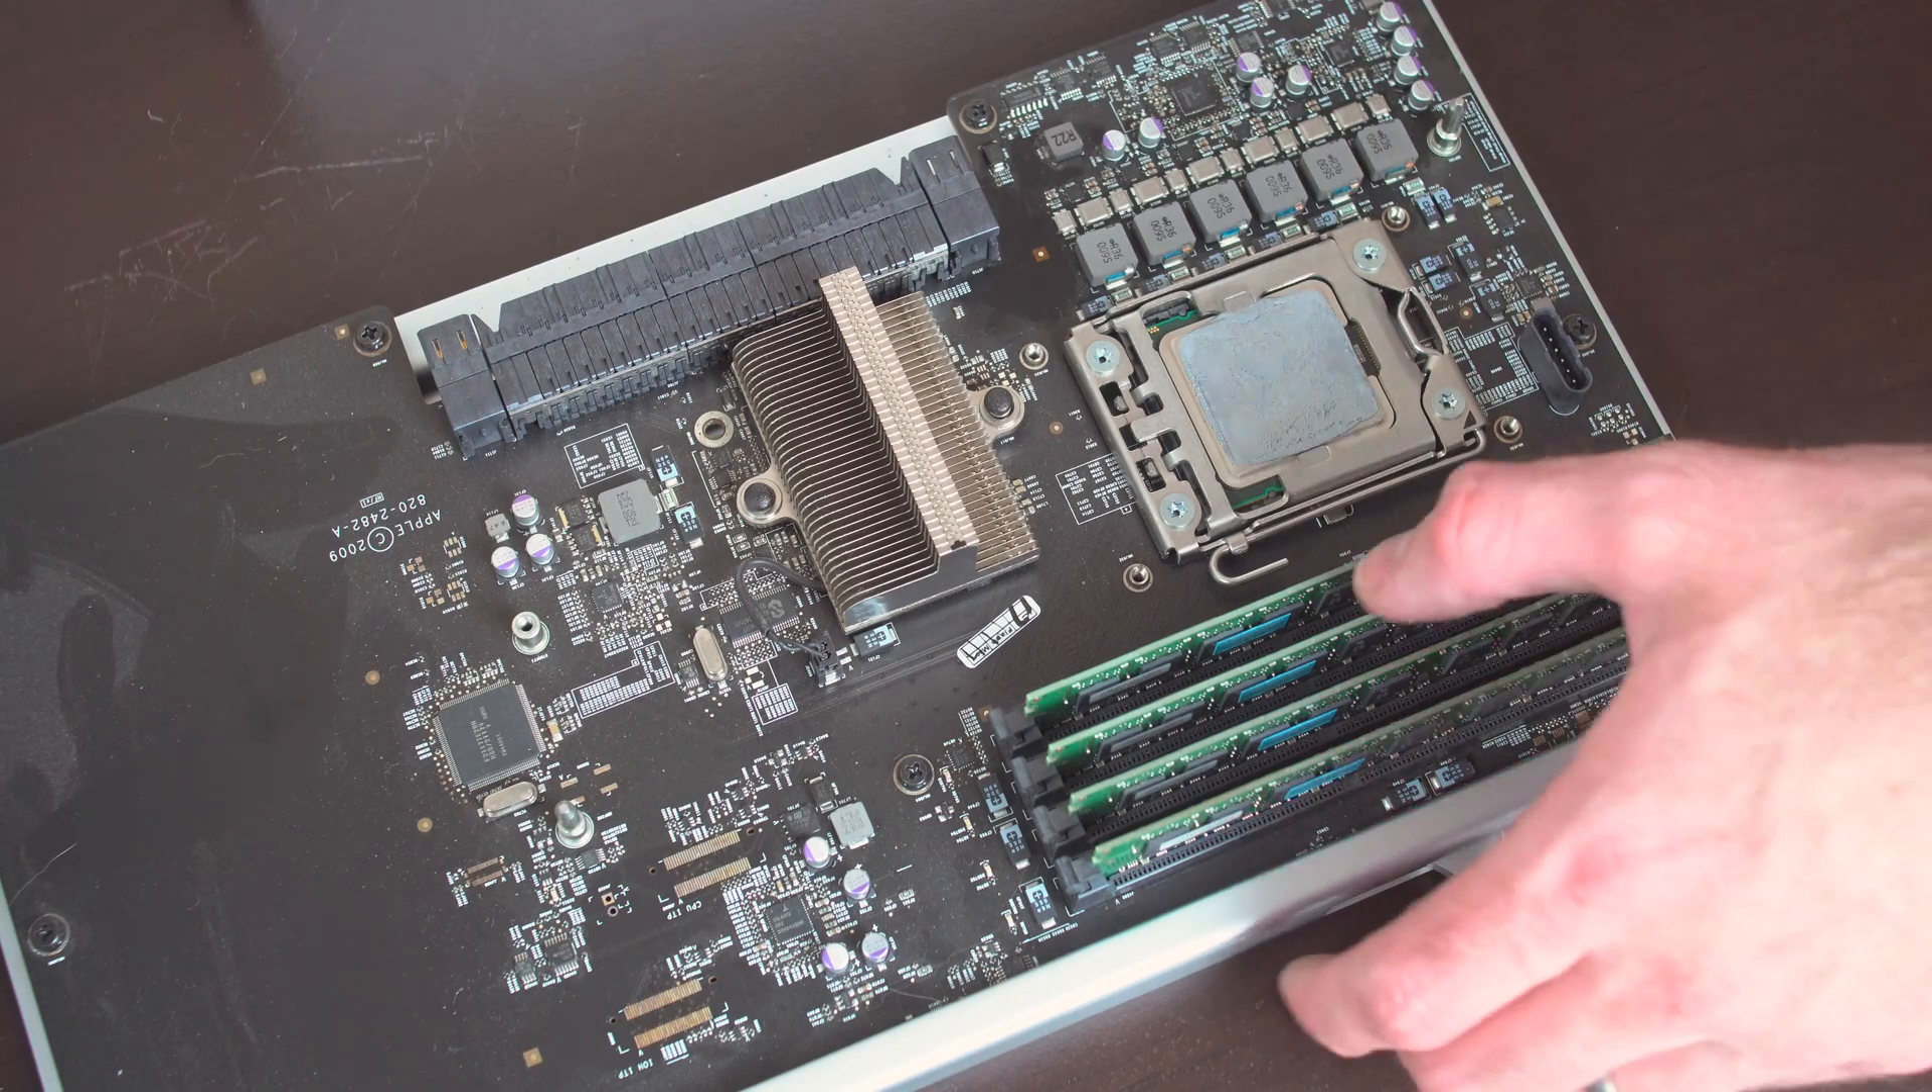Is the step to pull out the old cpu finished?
No.